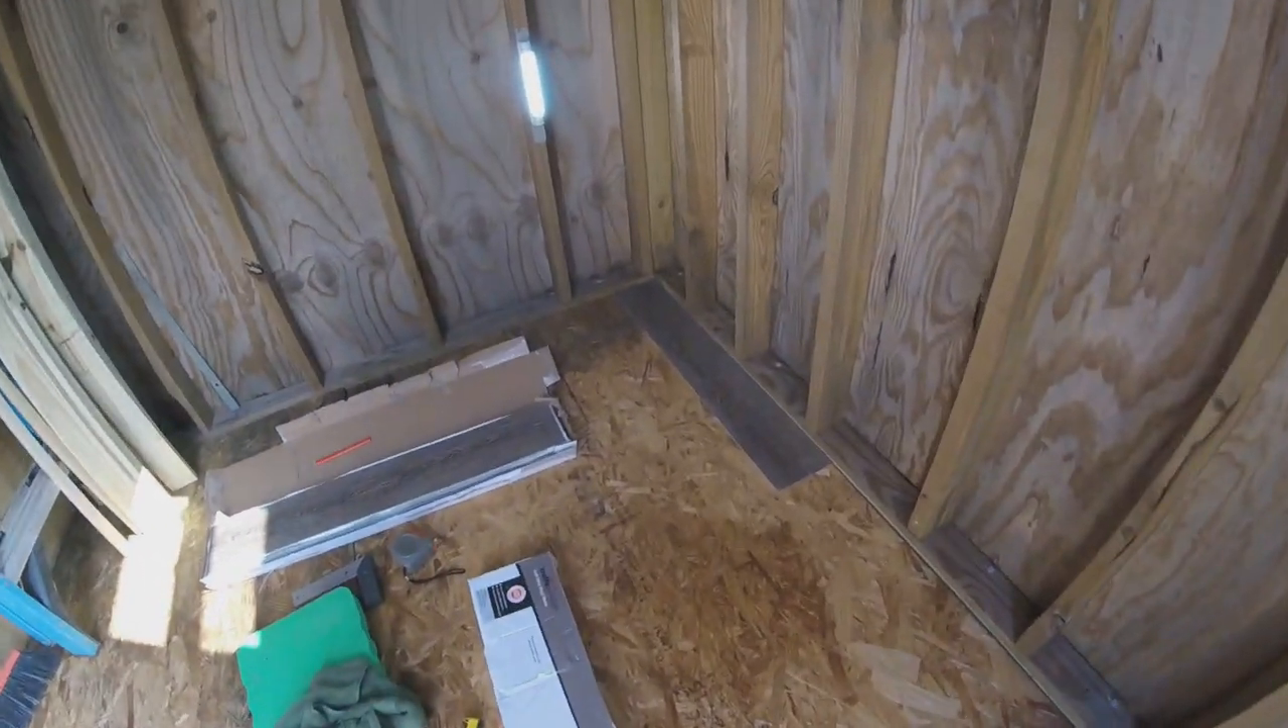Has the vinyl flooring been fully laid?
No.